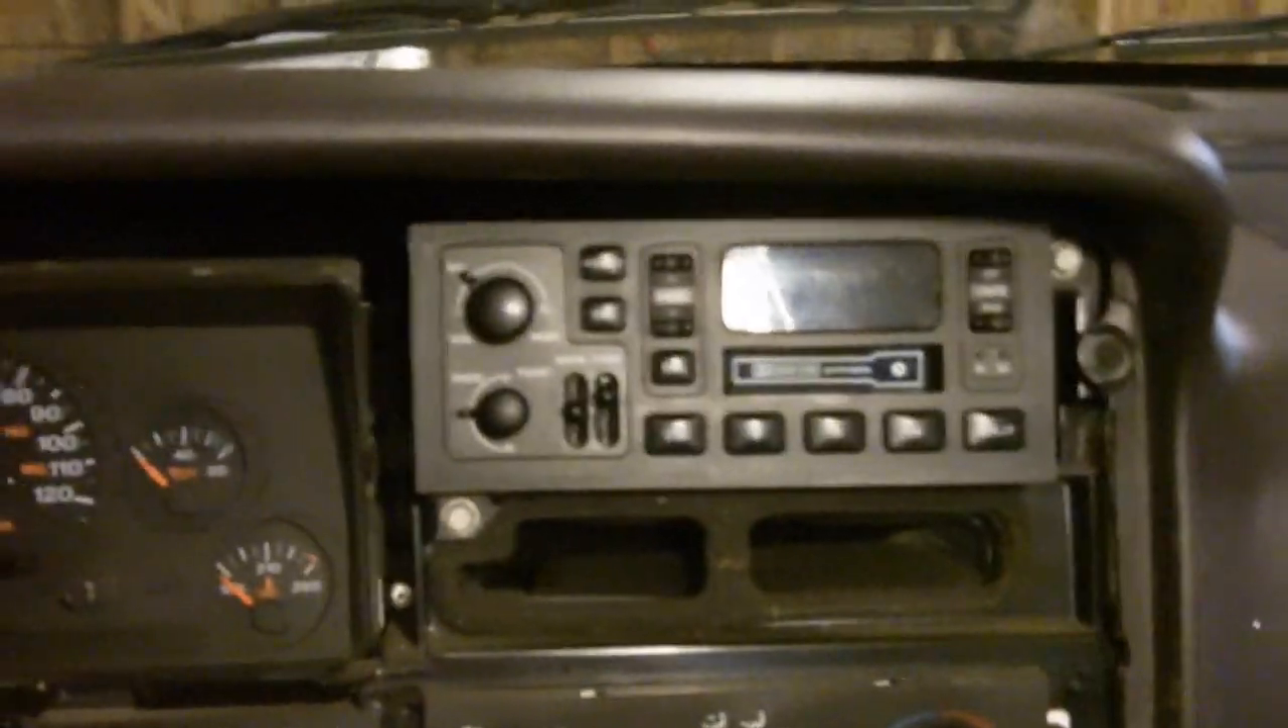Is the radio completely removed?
No.